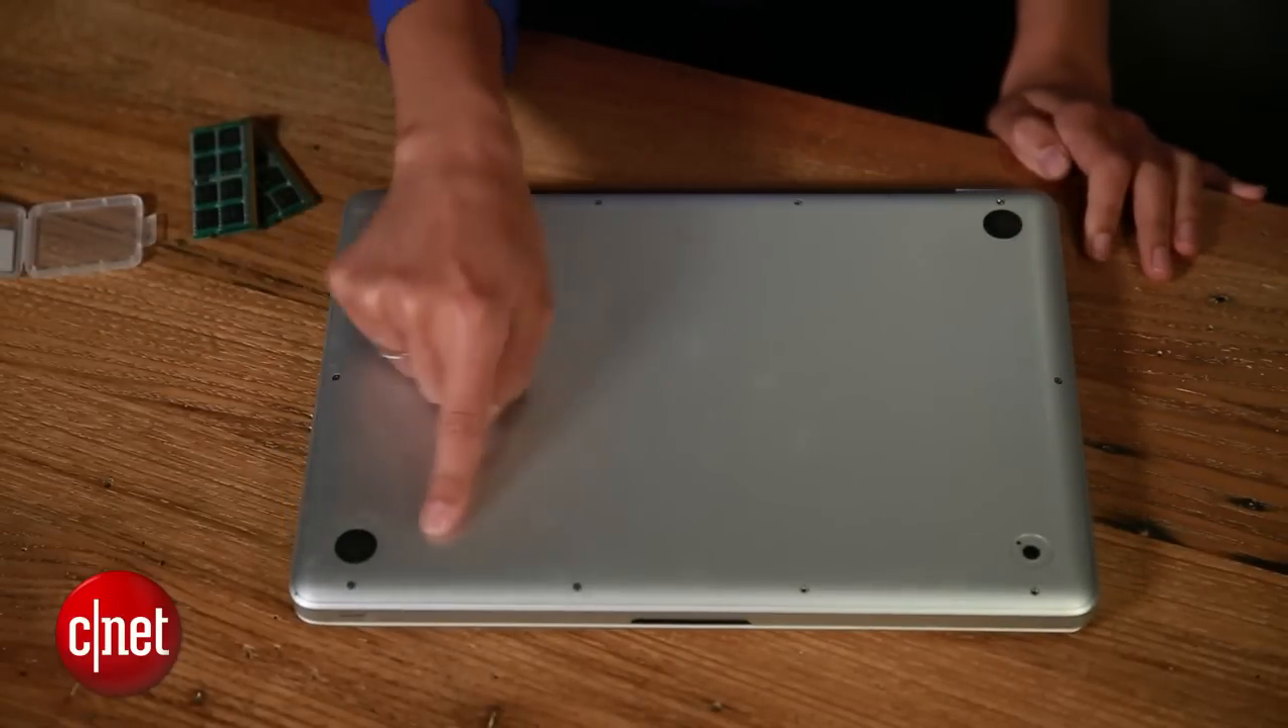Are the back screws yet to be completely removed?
Yes.